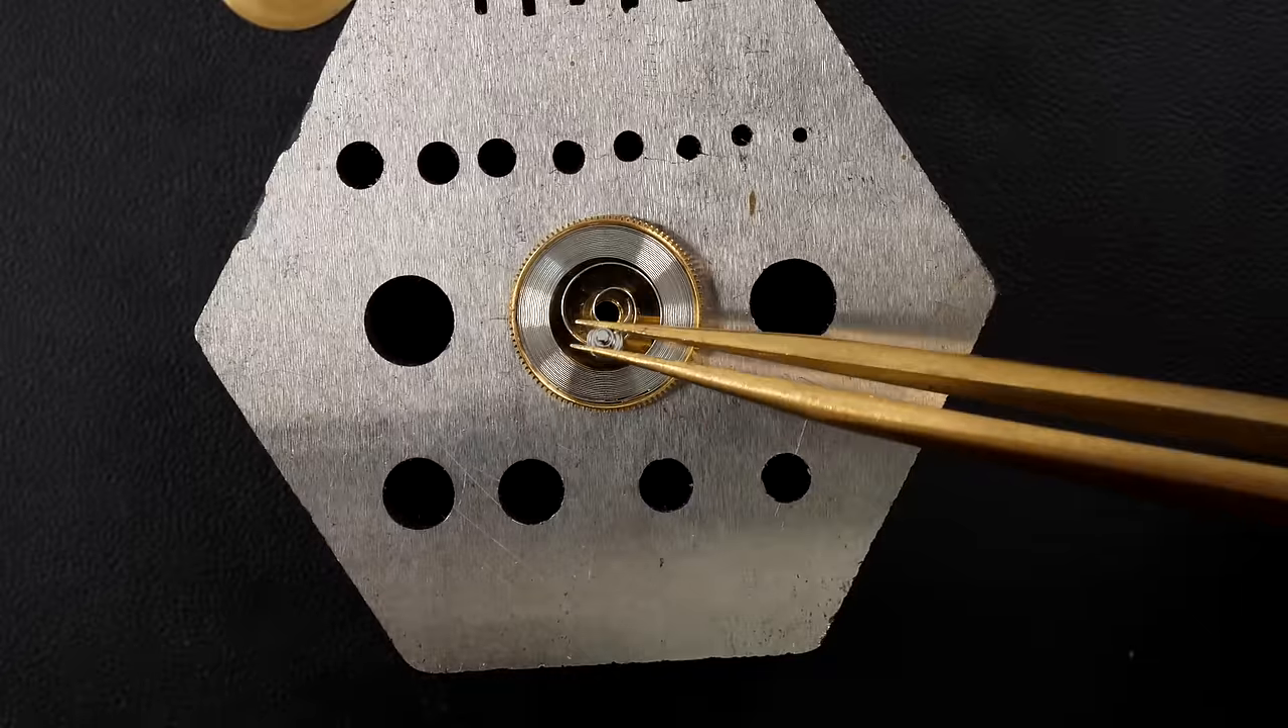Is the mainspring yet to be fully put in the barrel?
No.